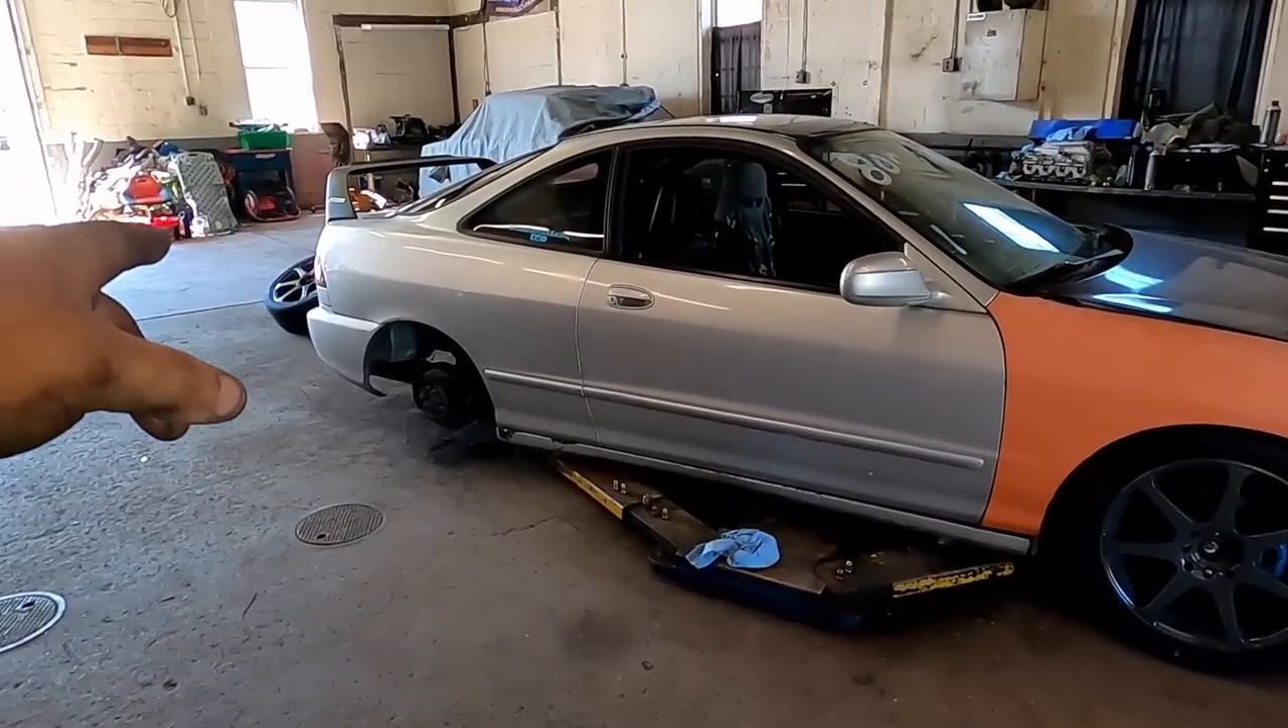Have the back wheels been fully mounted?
No.